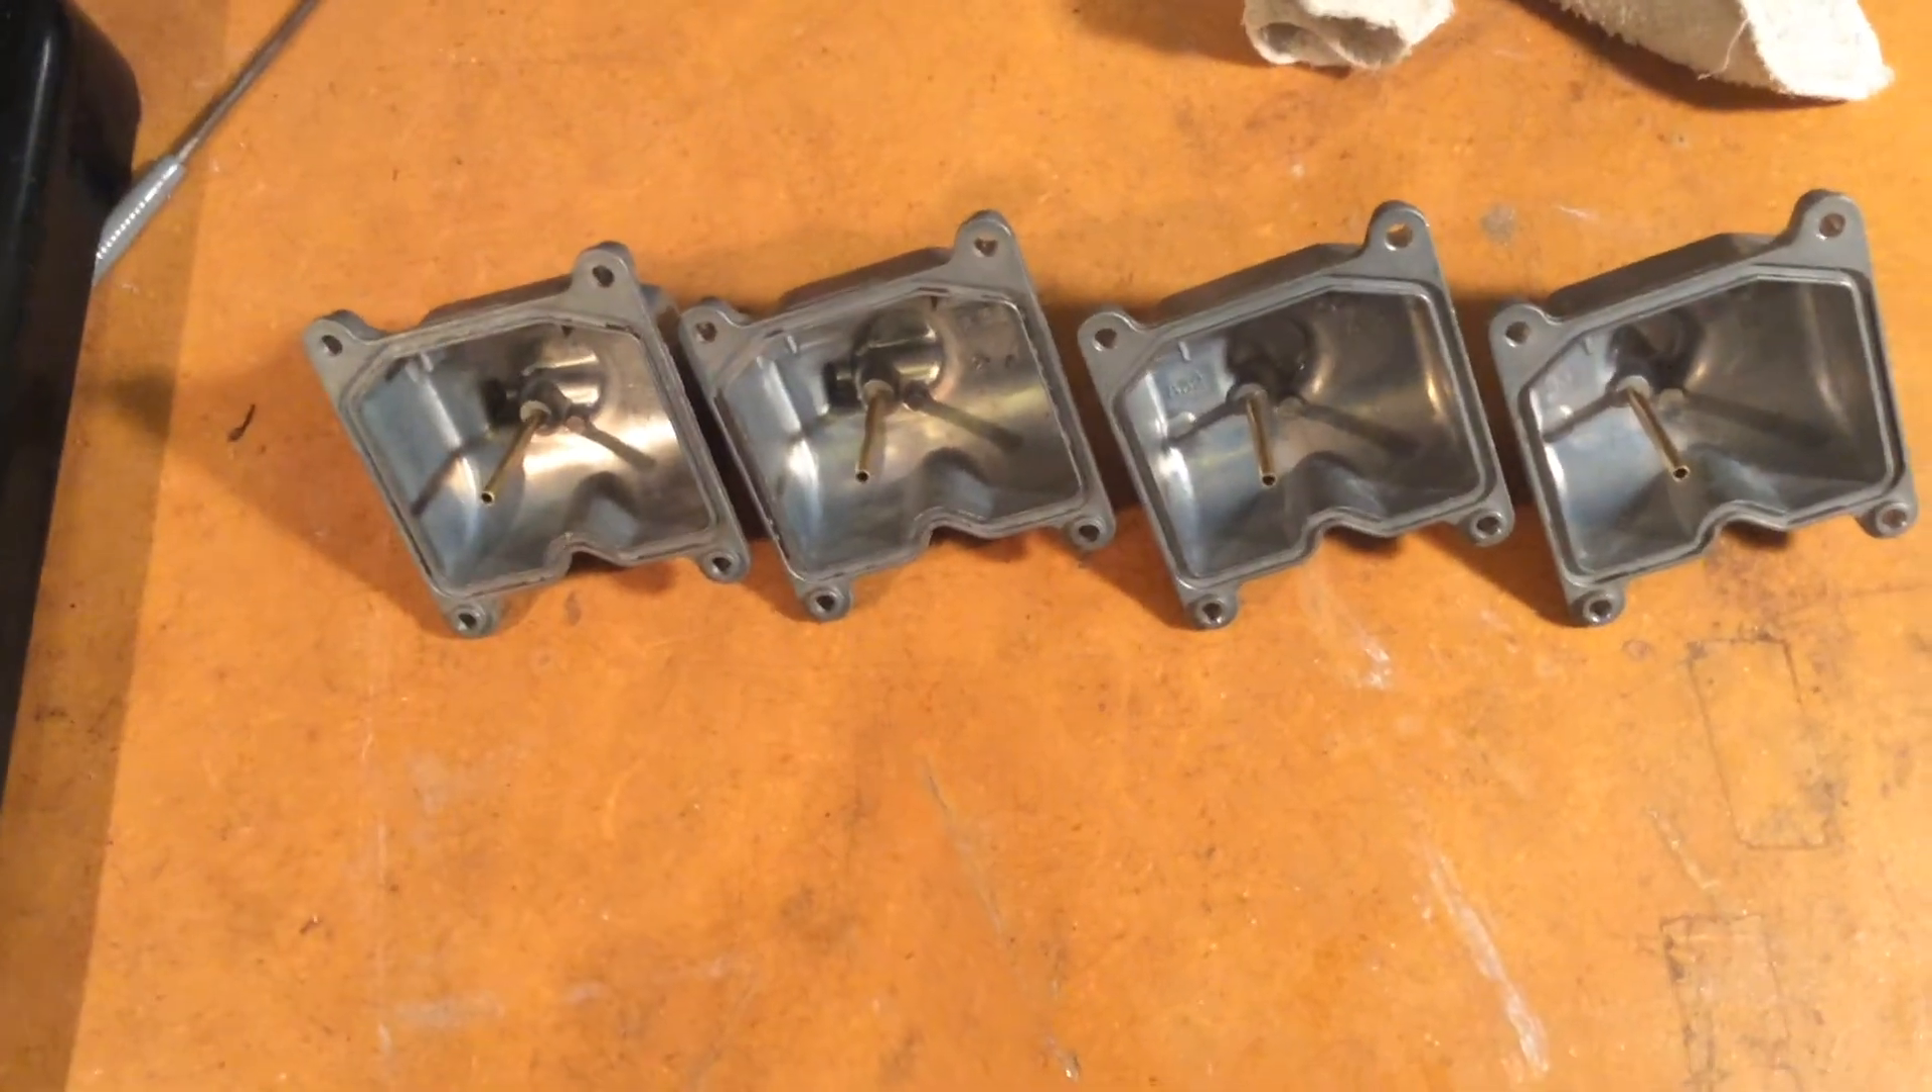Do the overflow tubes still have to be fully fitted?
No.